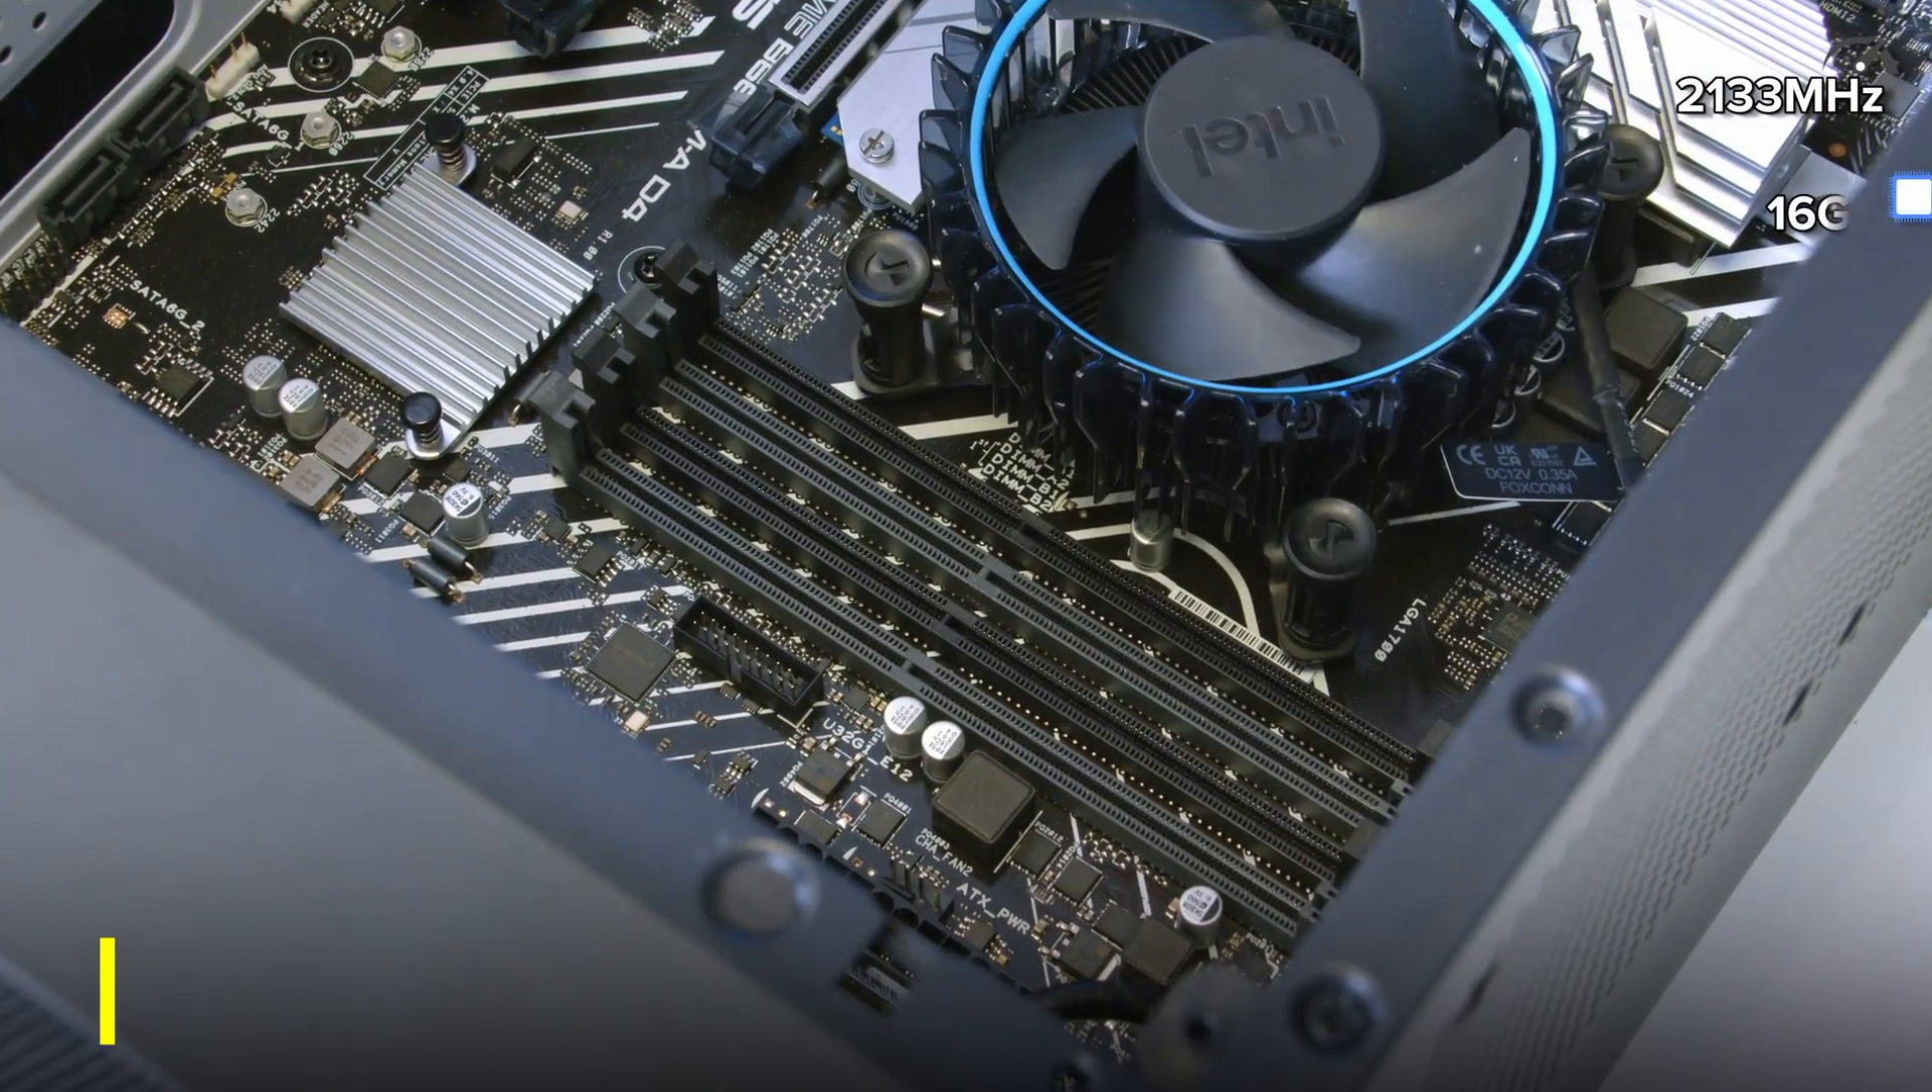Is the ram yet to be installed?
Yes.